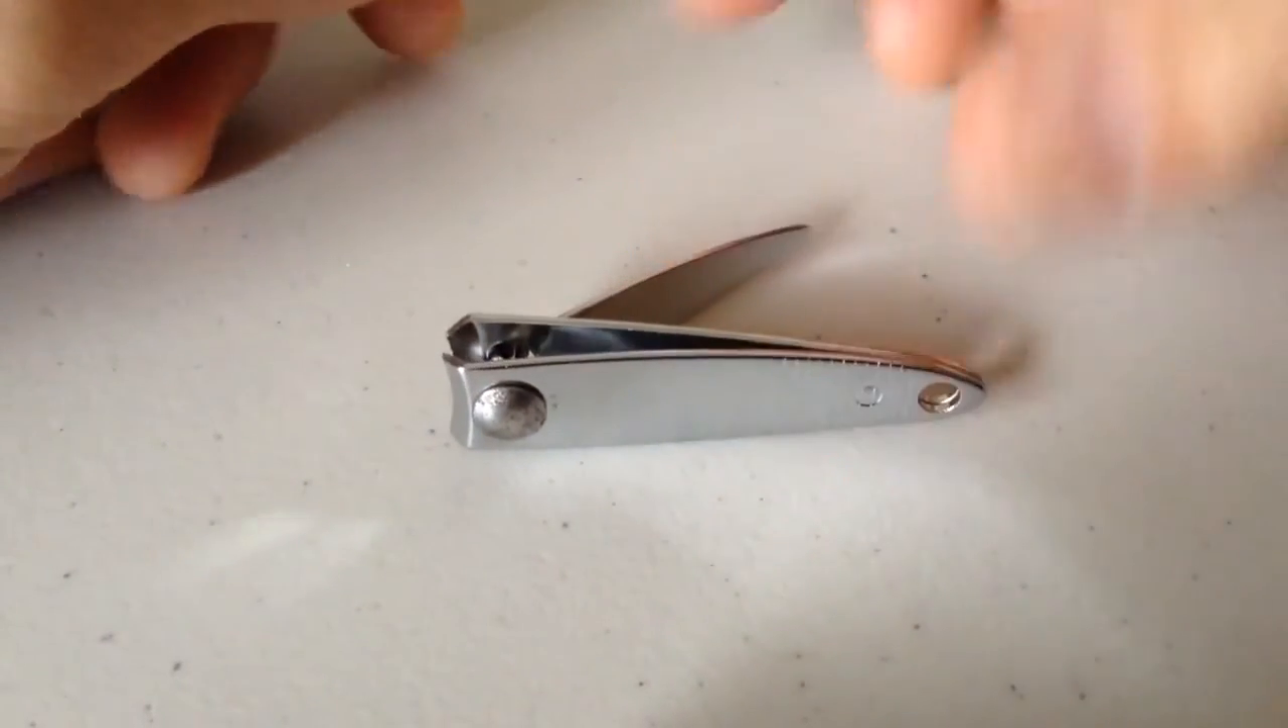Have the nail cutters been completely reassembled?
Yes.